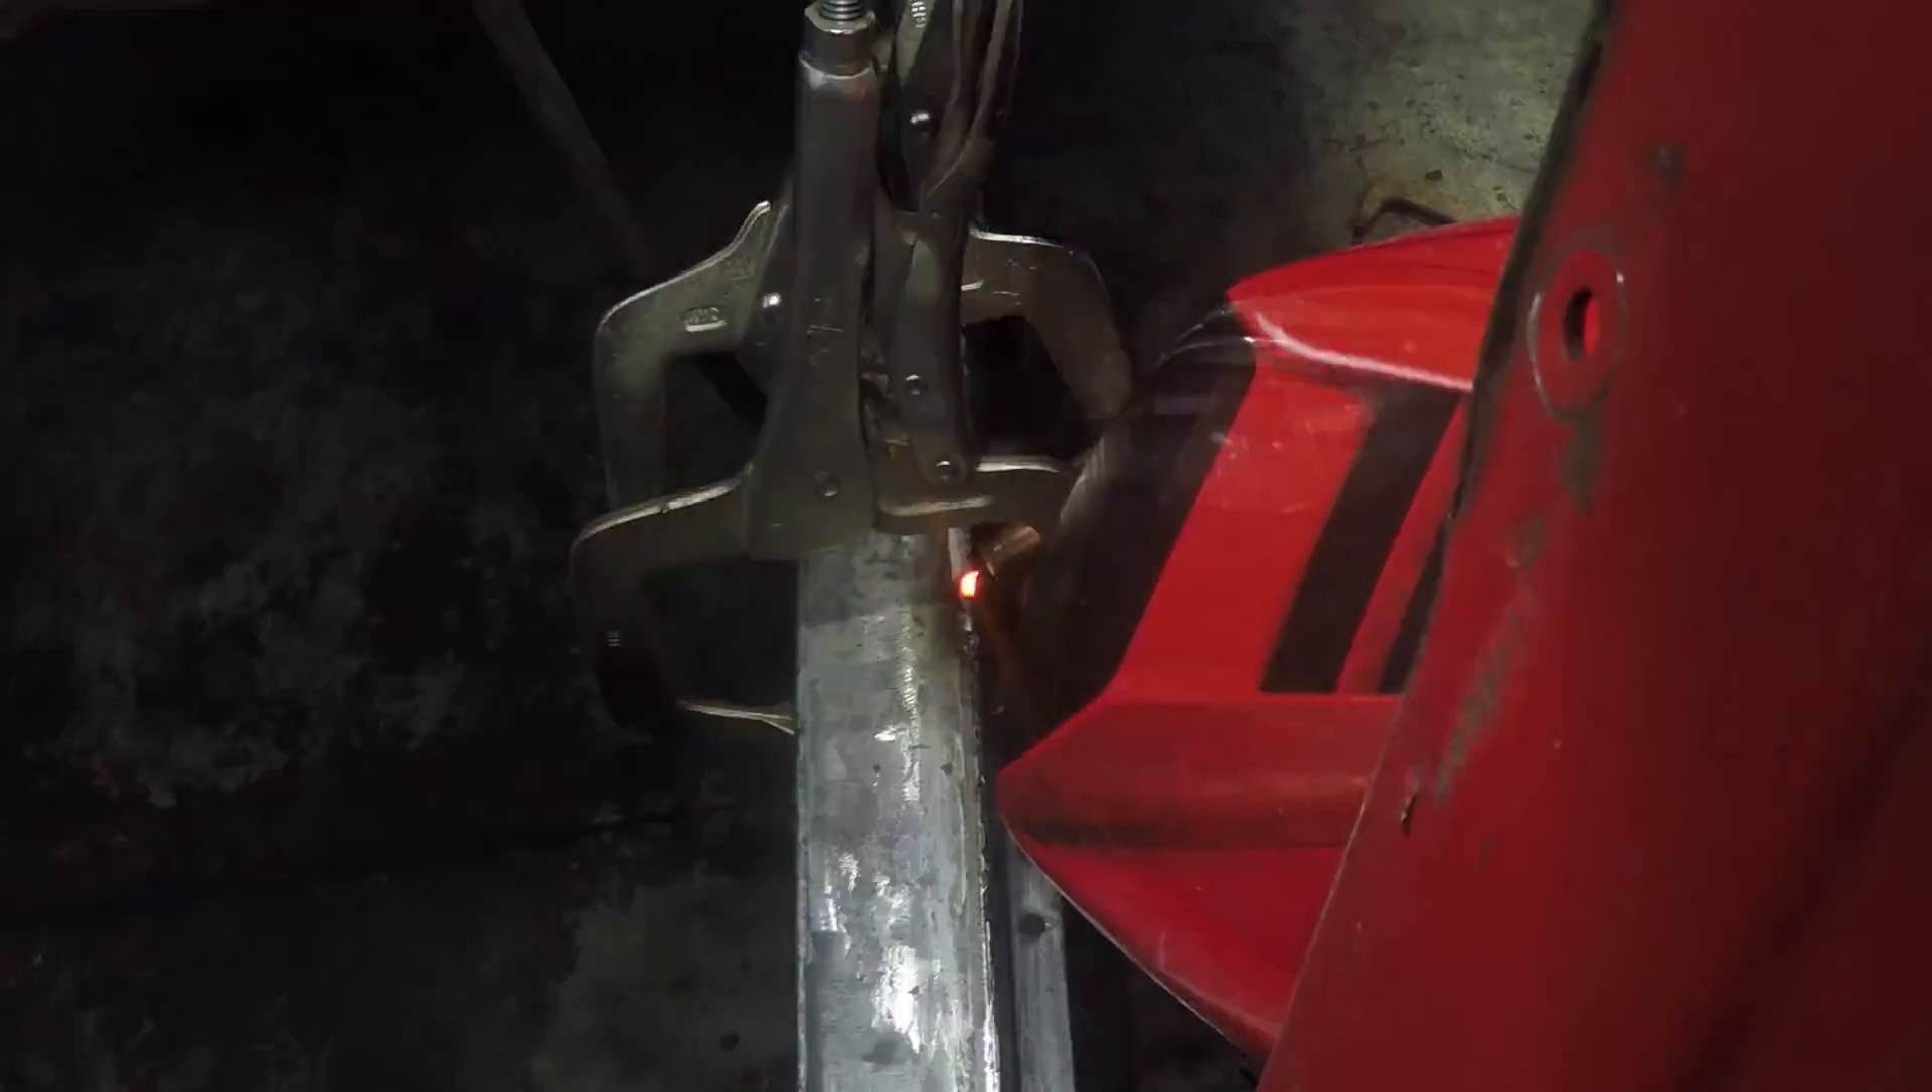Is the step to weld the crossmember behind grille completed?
No.